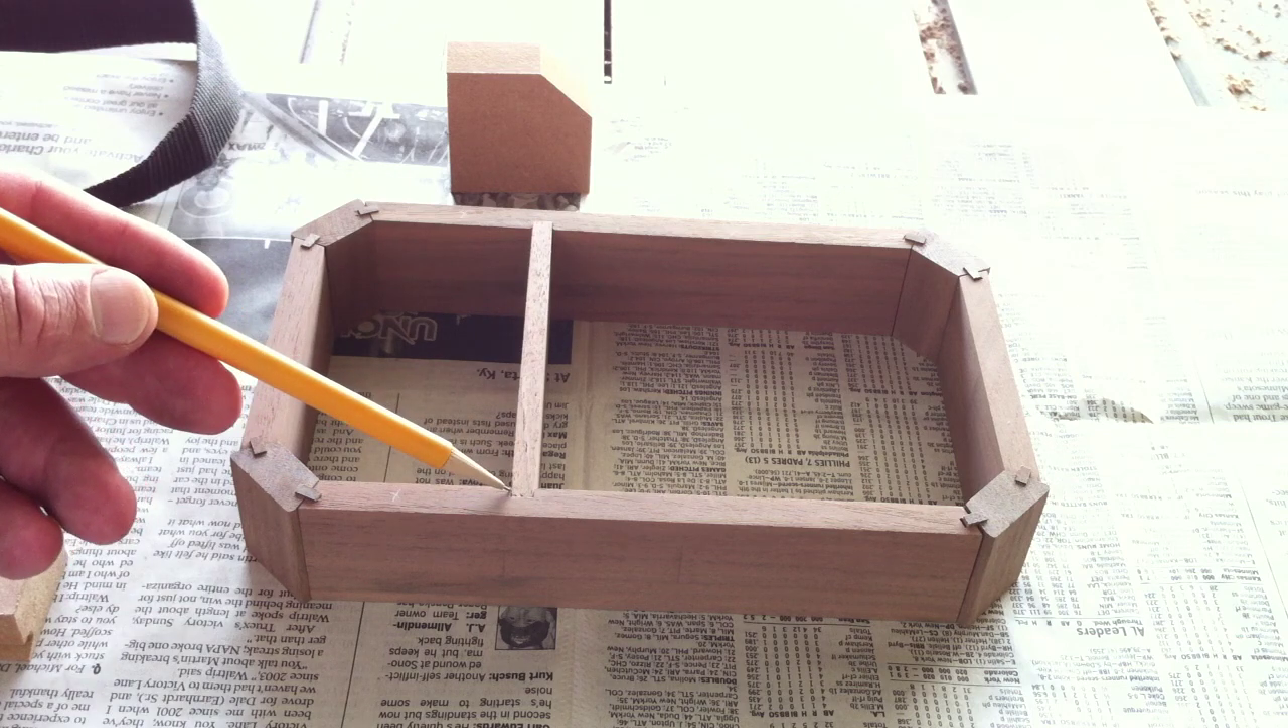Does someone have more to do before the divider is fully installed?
No.